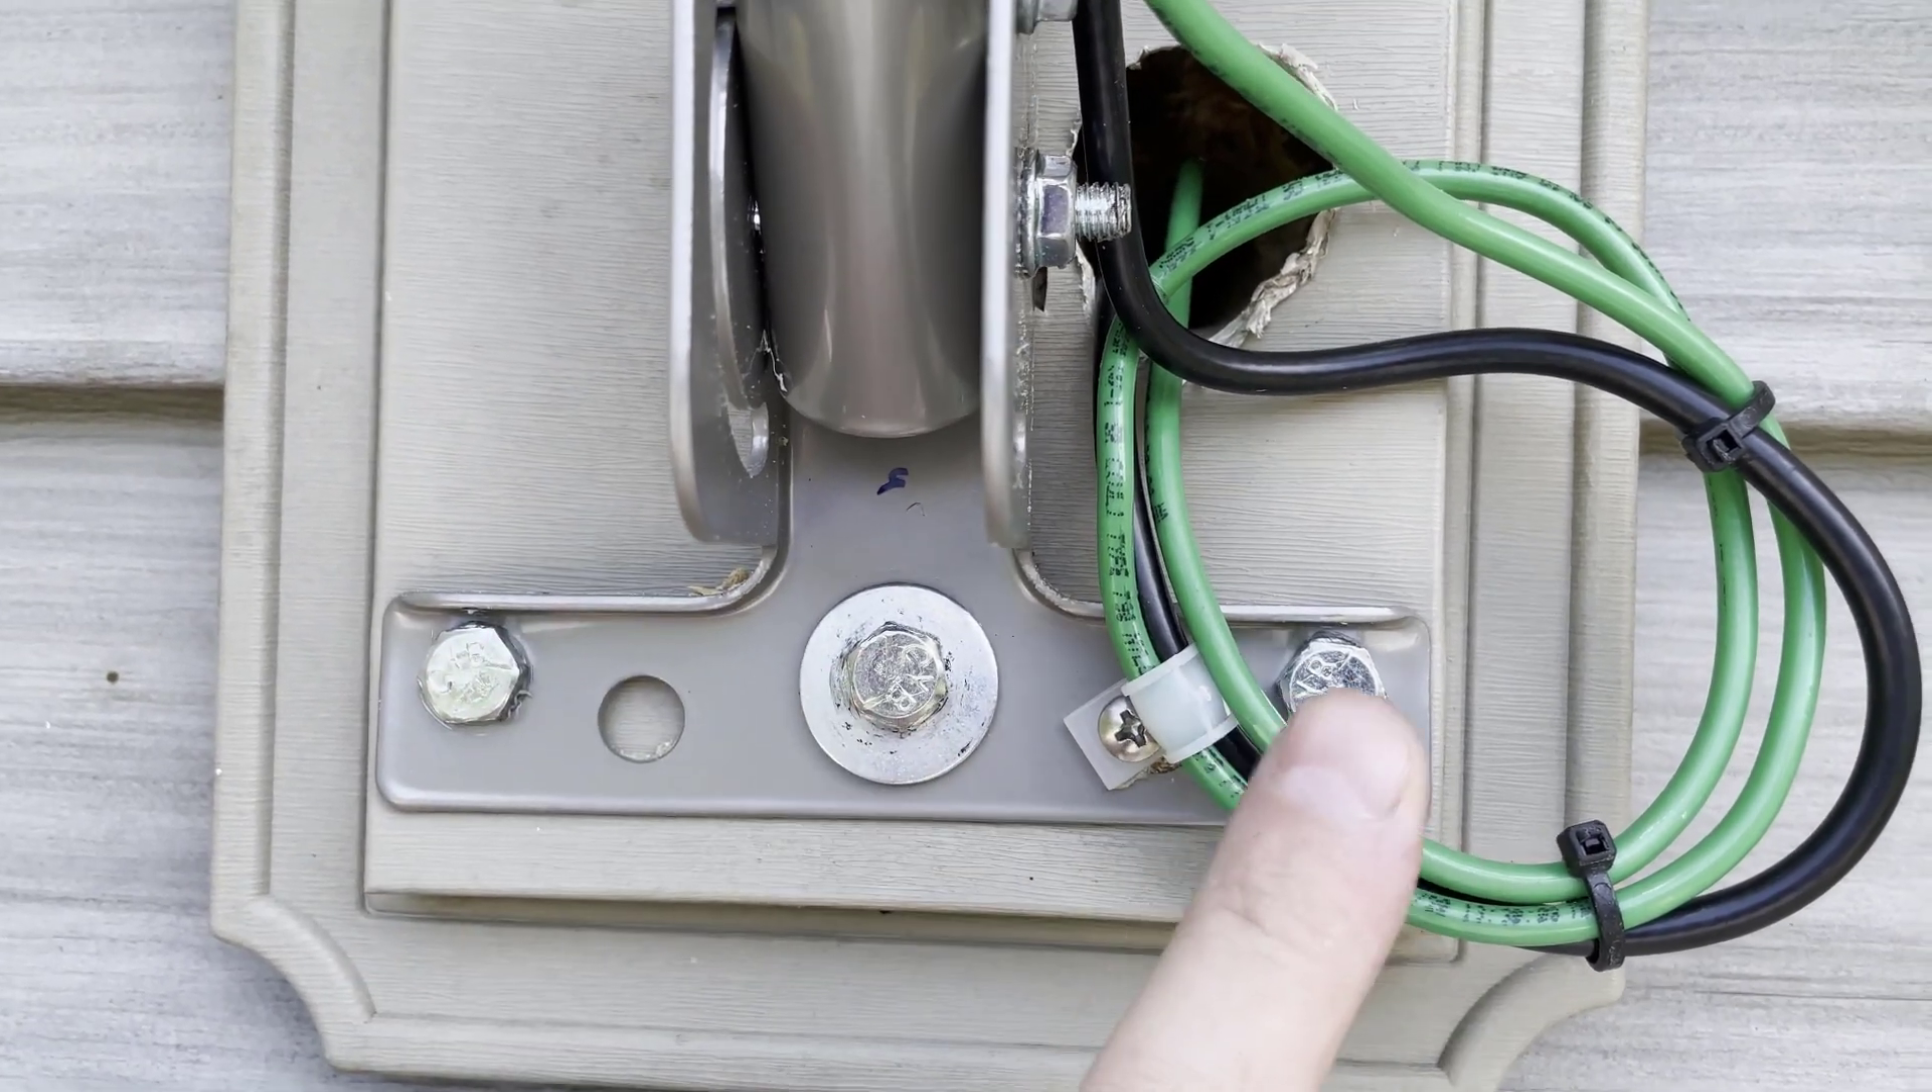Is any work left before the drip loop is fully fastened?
No.